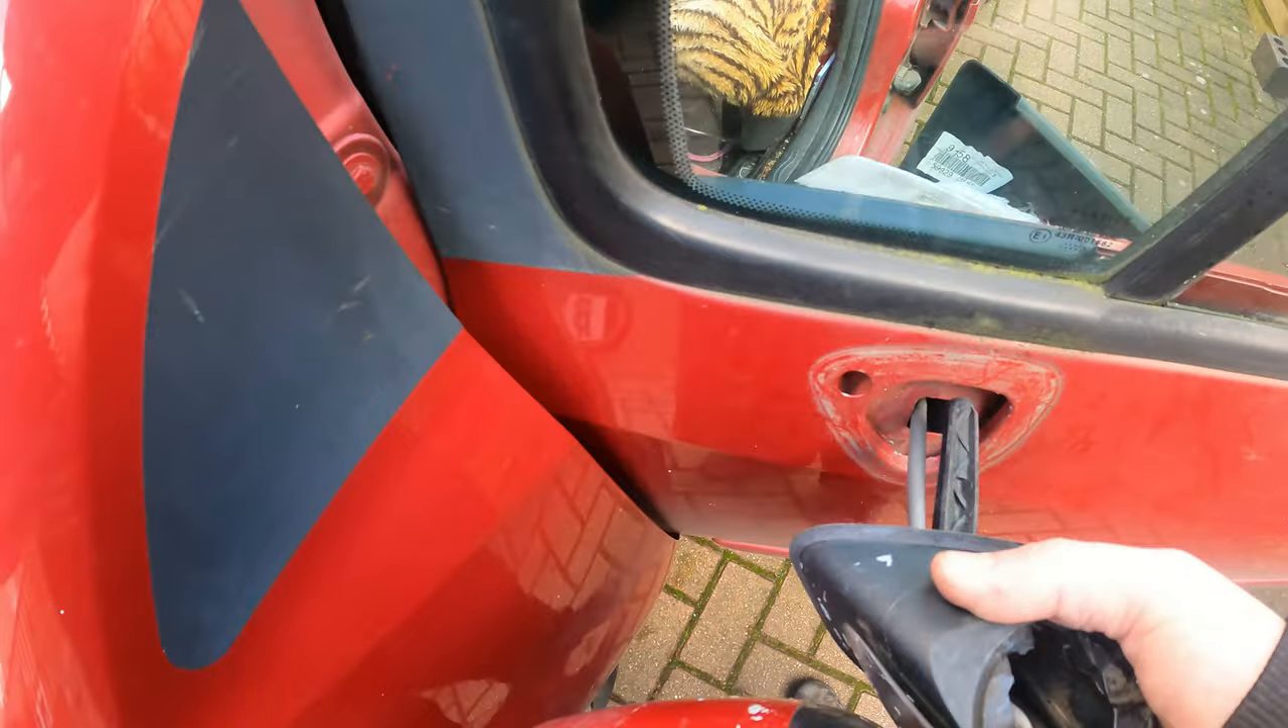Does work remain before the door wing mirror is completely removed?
Yes.